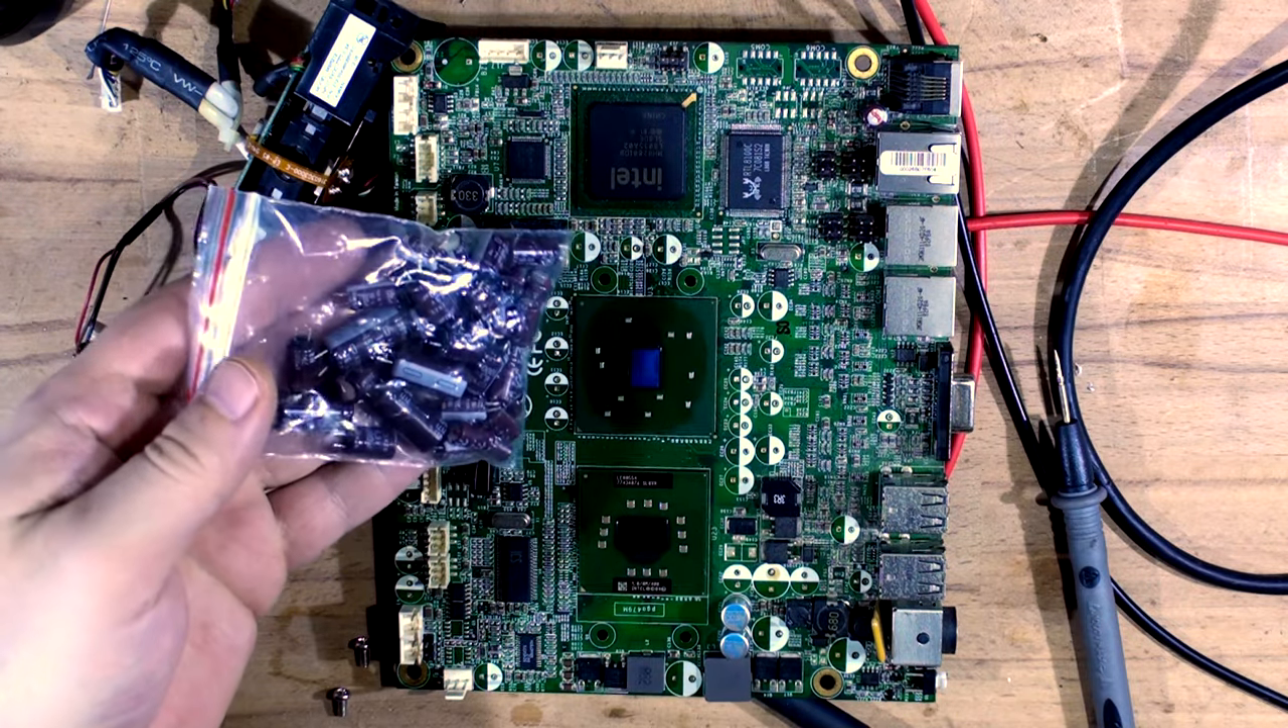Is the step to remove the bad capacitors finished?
Yes.